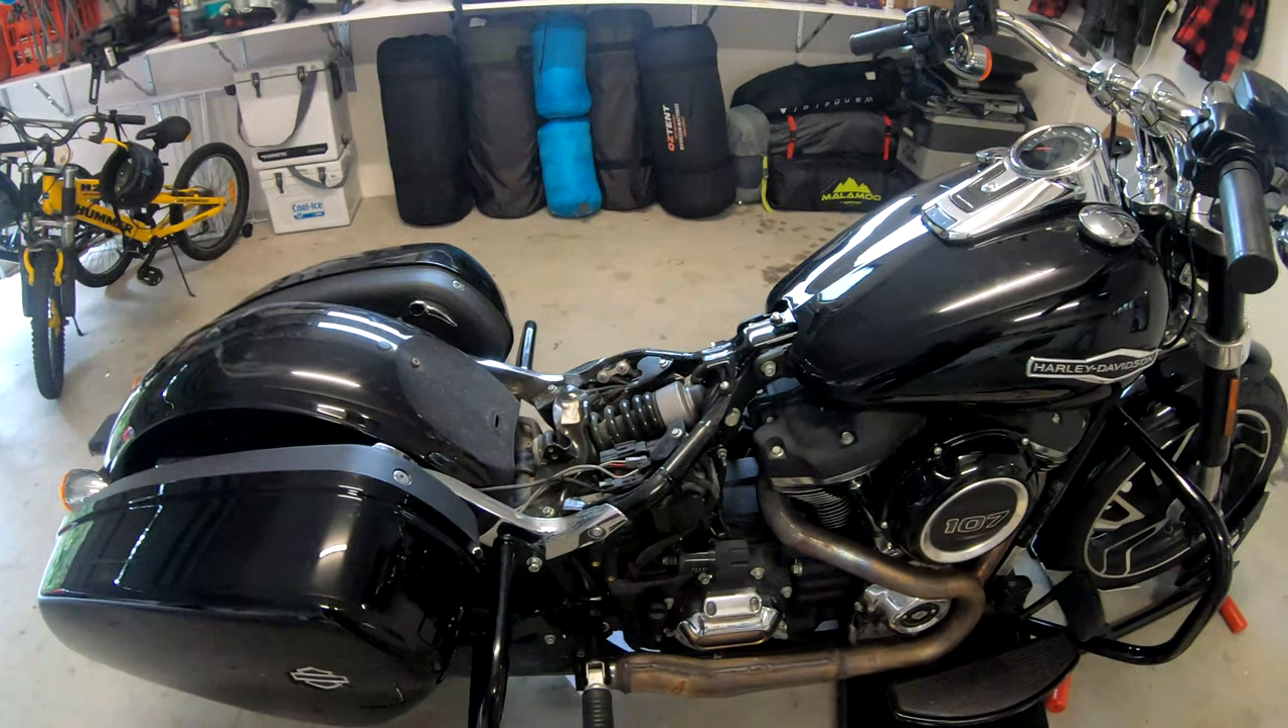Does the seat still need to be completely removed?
No.